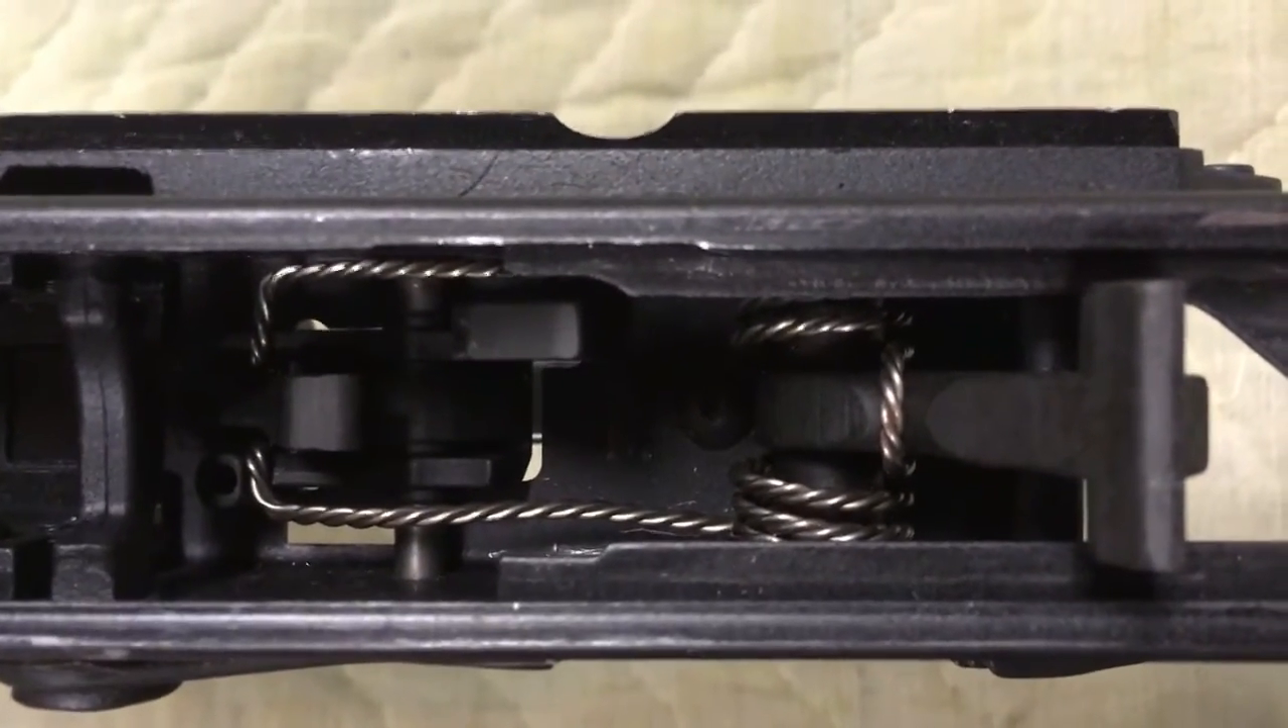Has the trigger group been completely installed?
Yes.